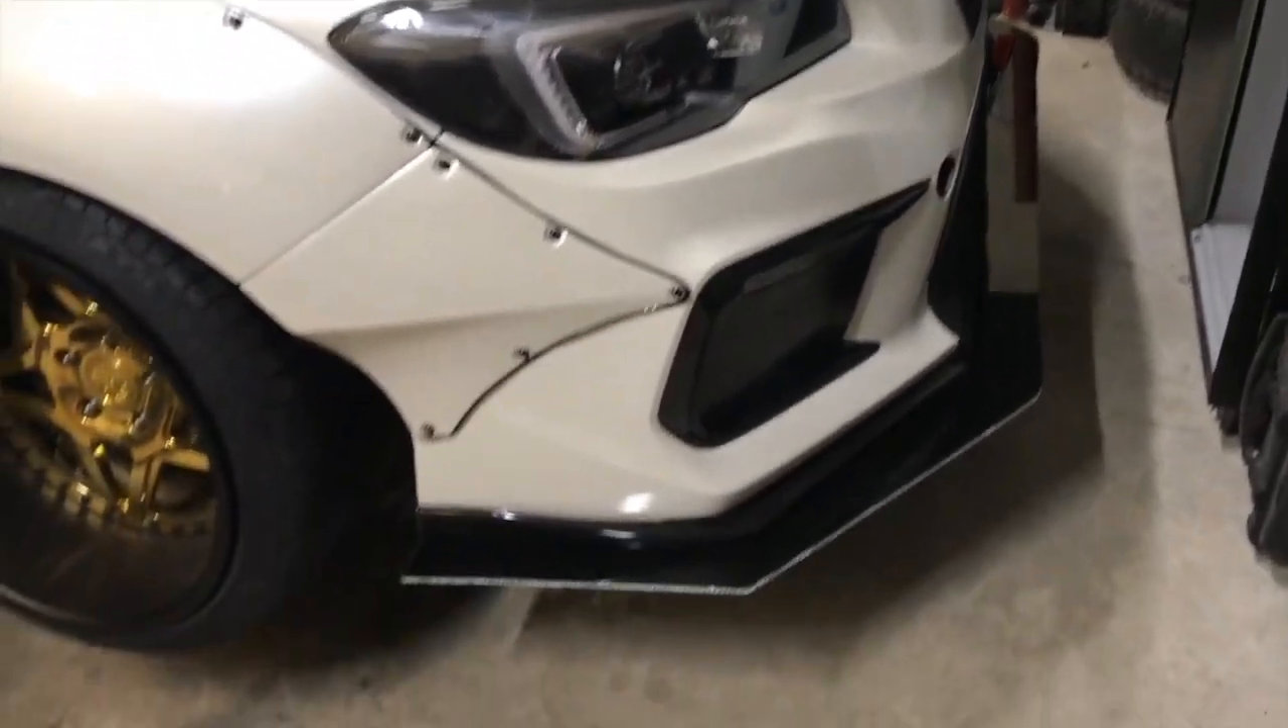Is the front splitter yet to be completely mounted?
No.